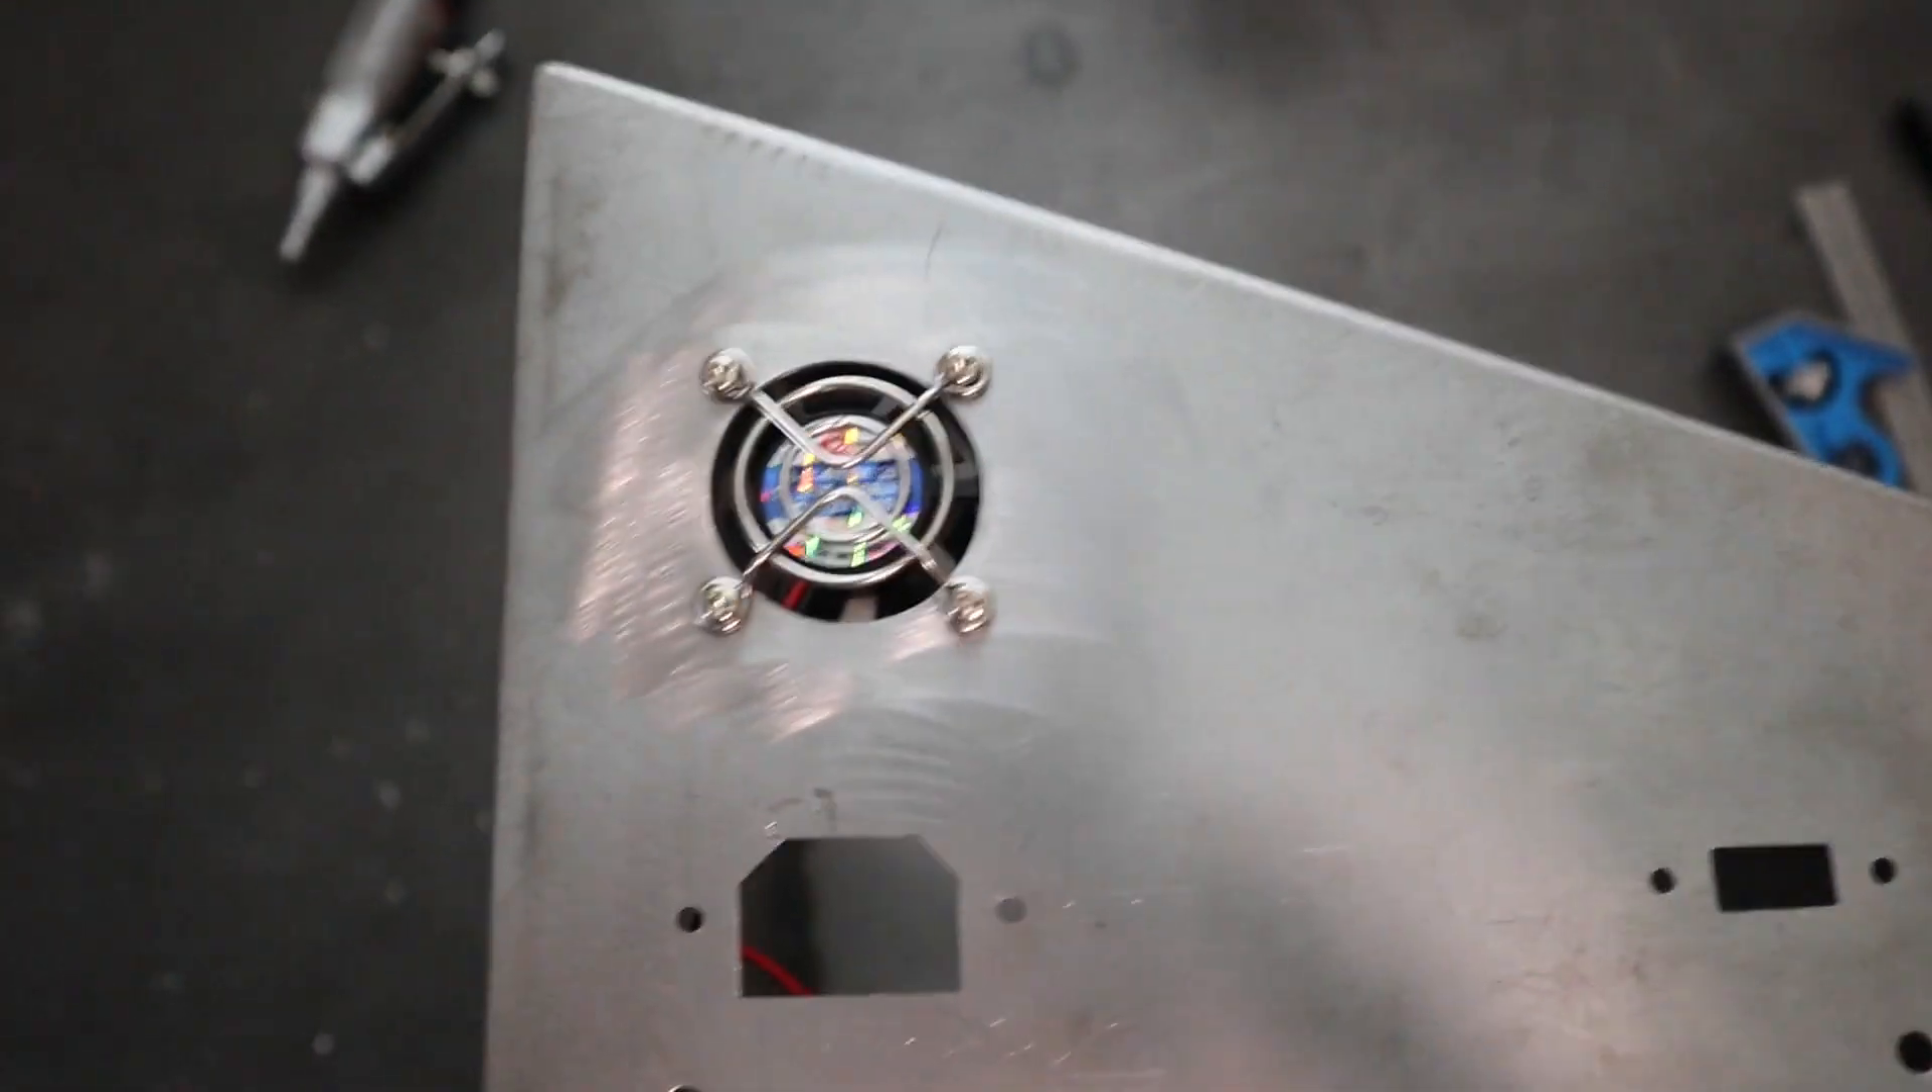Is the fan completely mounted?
Yes.